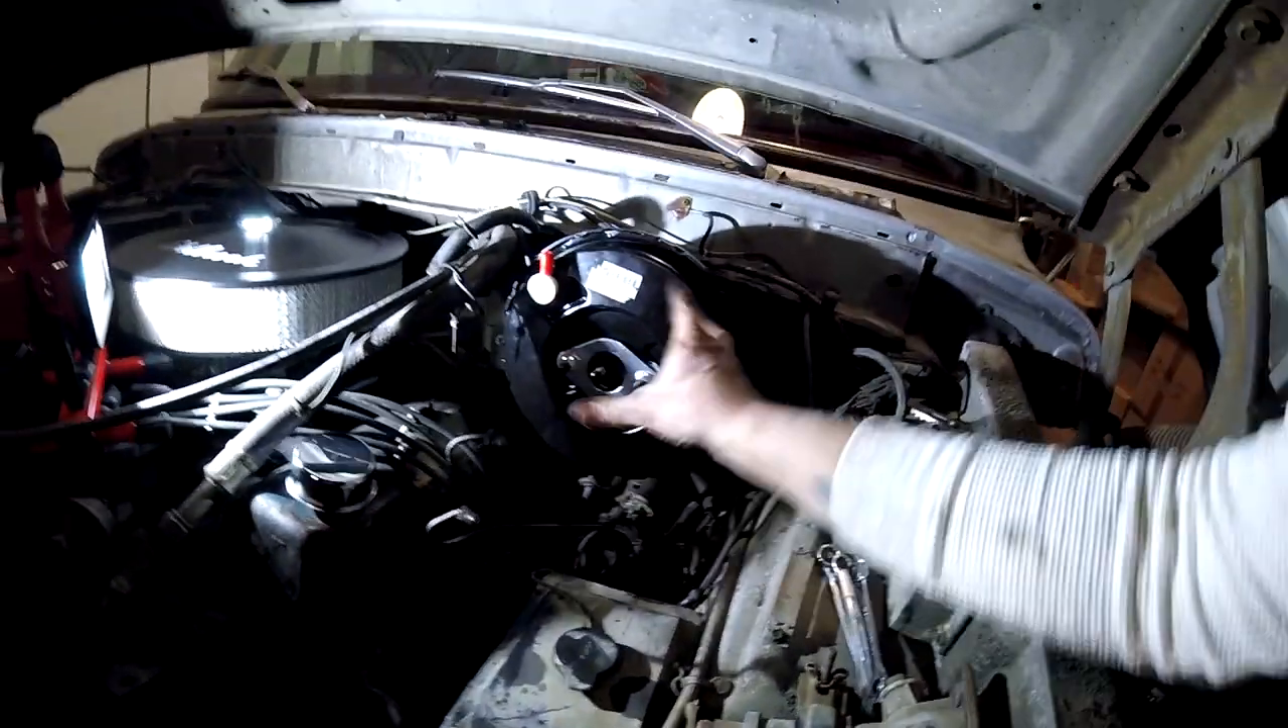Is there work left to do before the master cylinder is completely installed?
Yes.